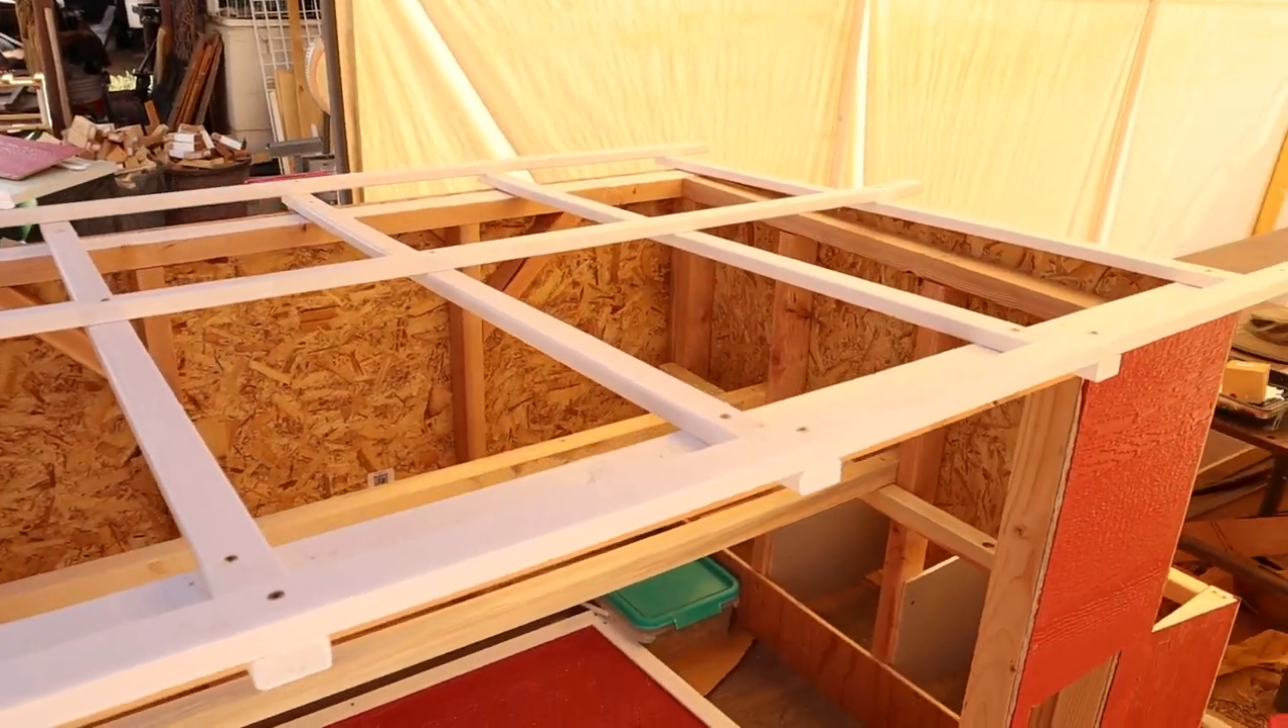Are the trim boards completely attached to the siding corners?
No.